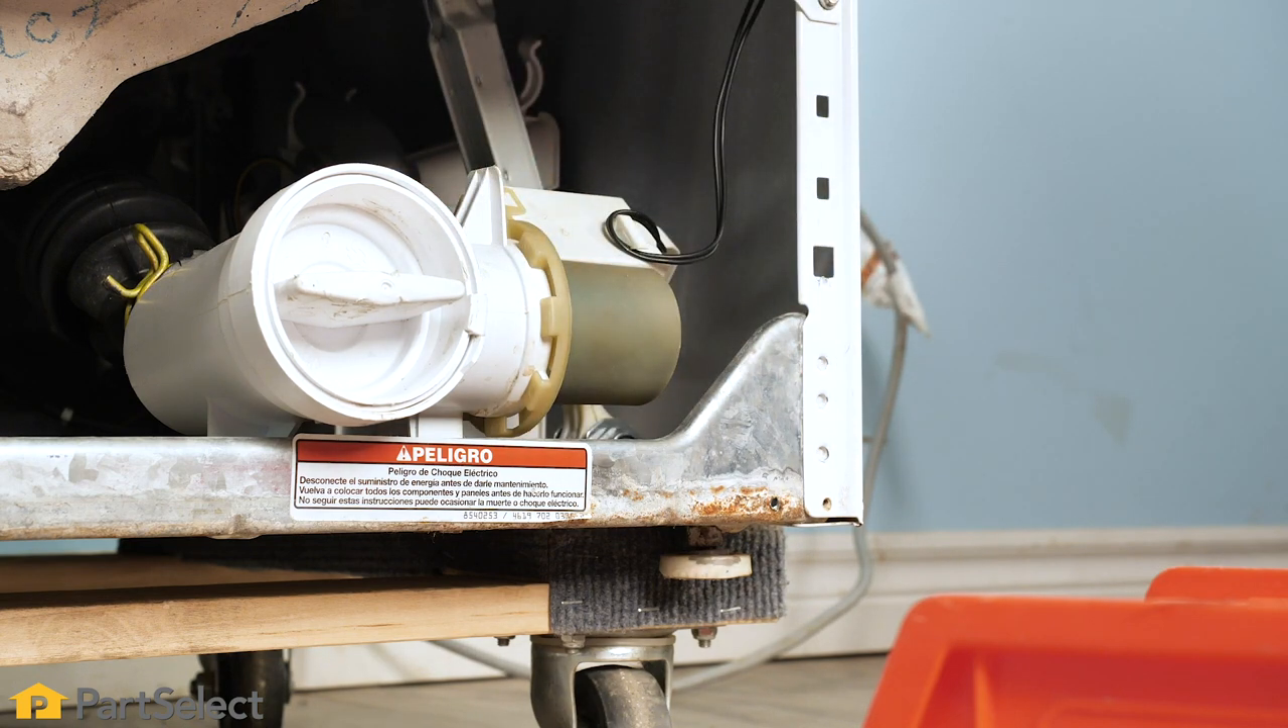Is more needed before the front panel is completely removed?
No.